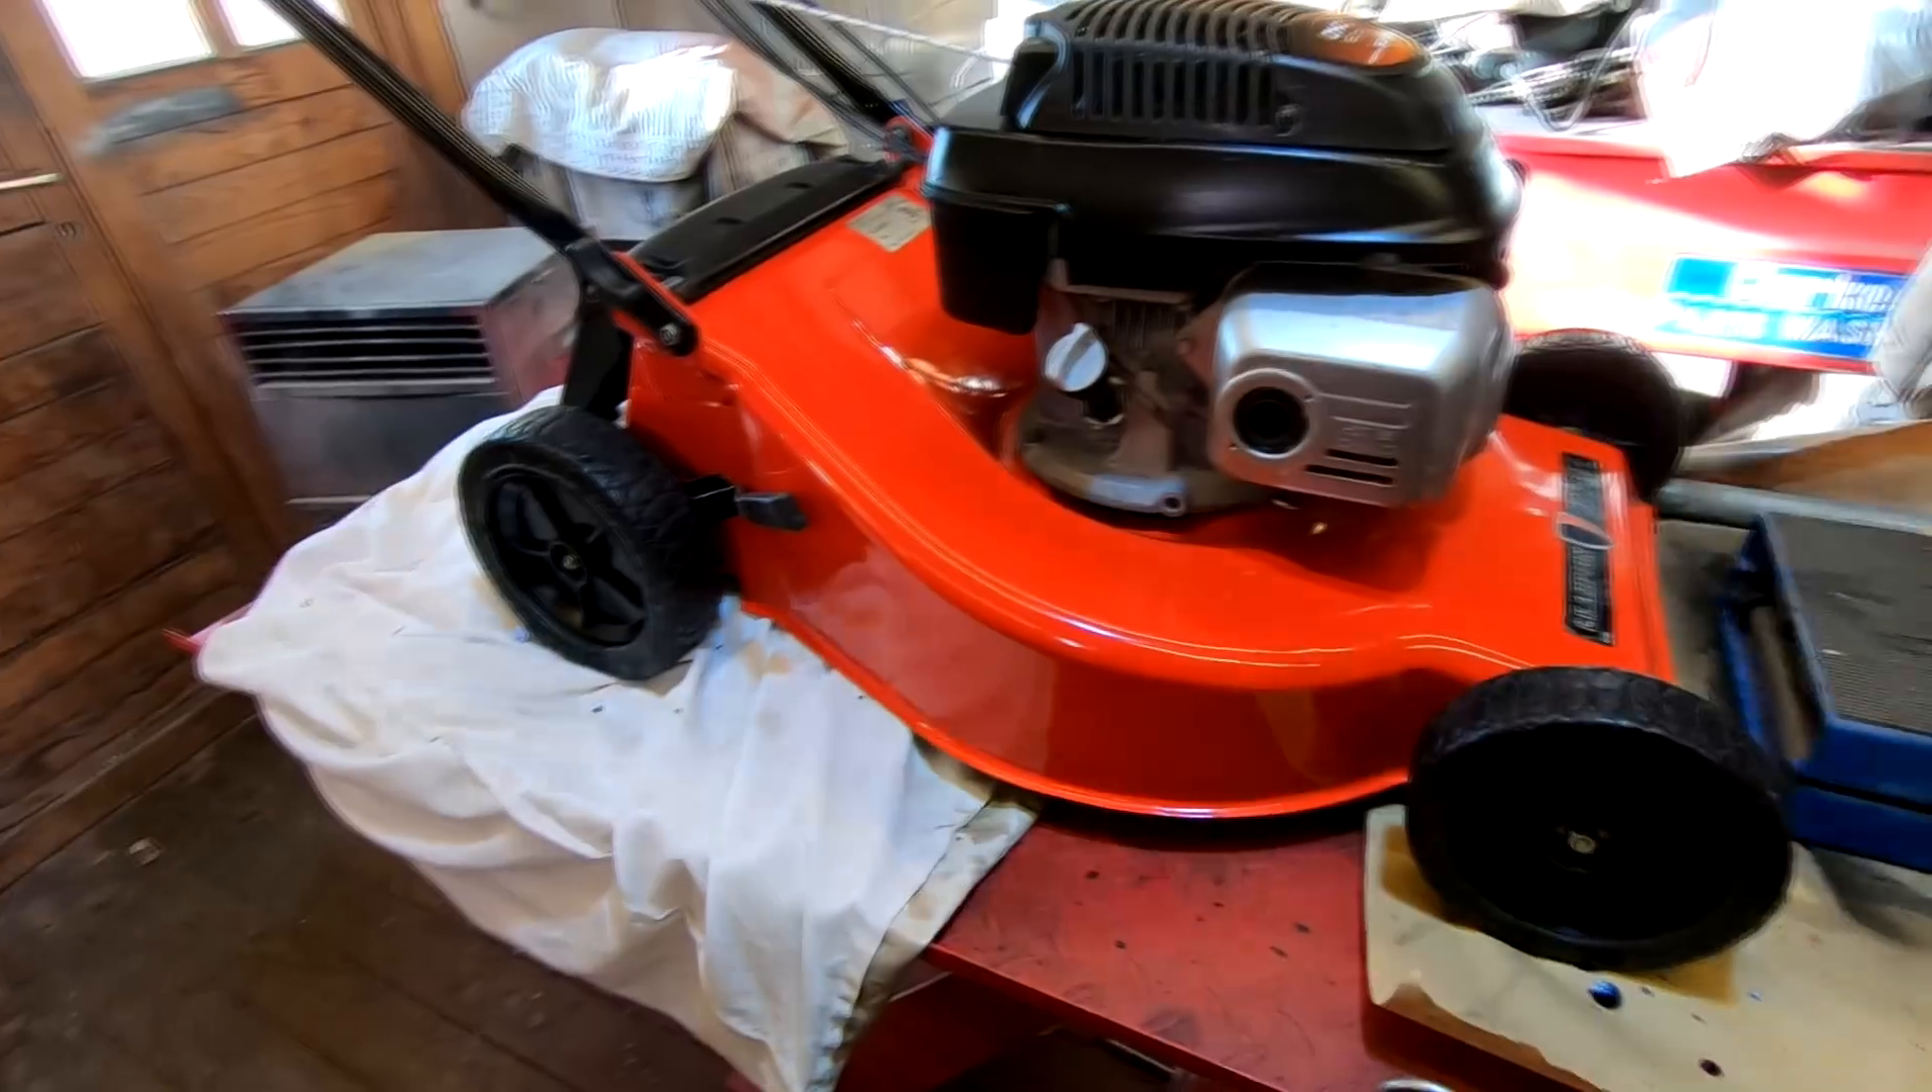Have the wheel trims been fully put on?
No.